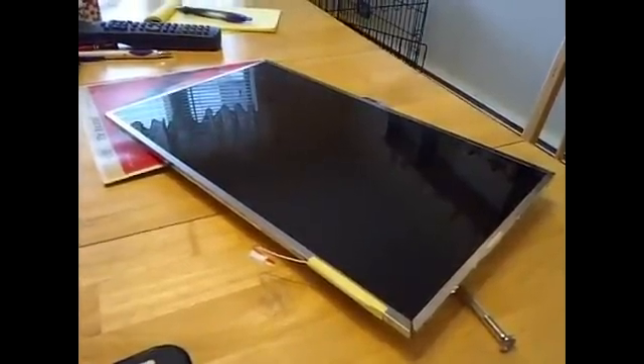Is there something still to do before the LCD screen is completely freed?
No.